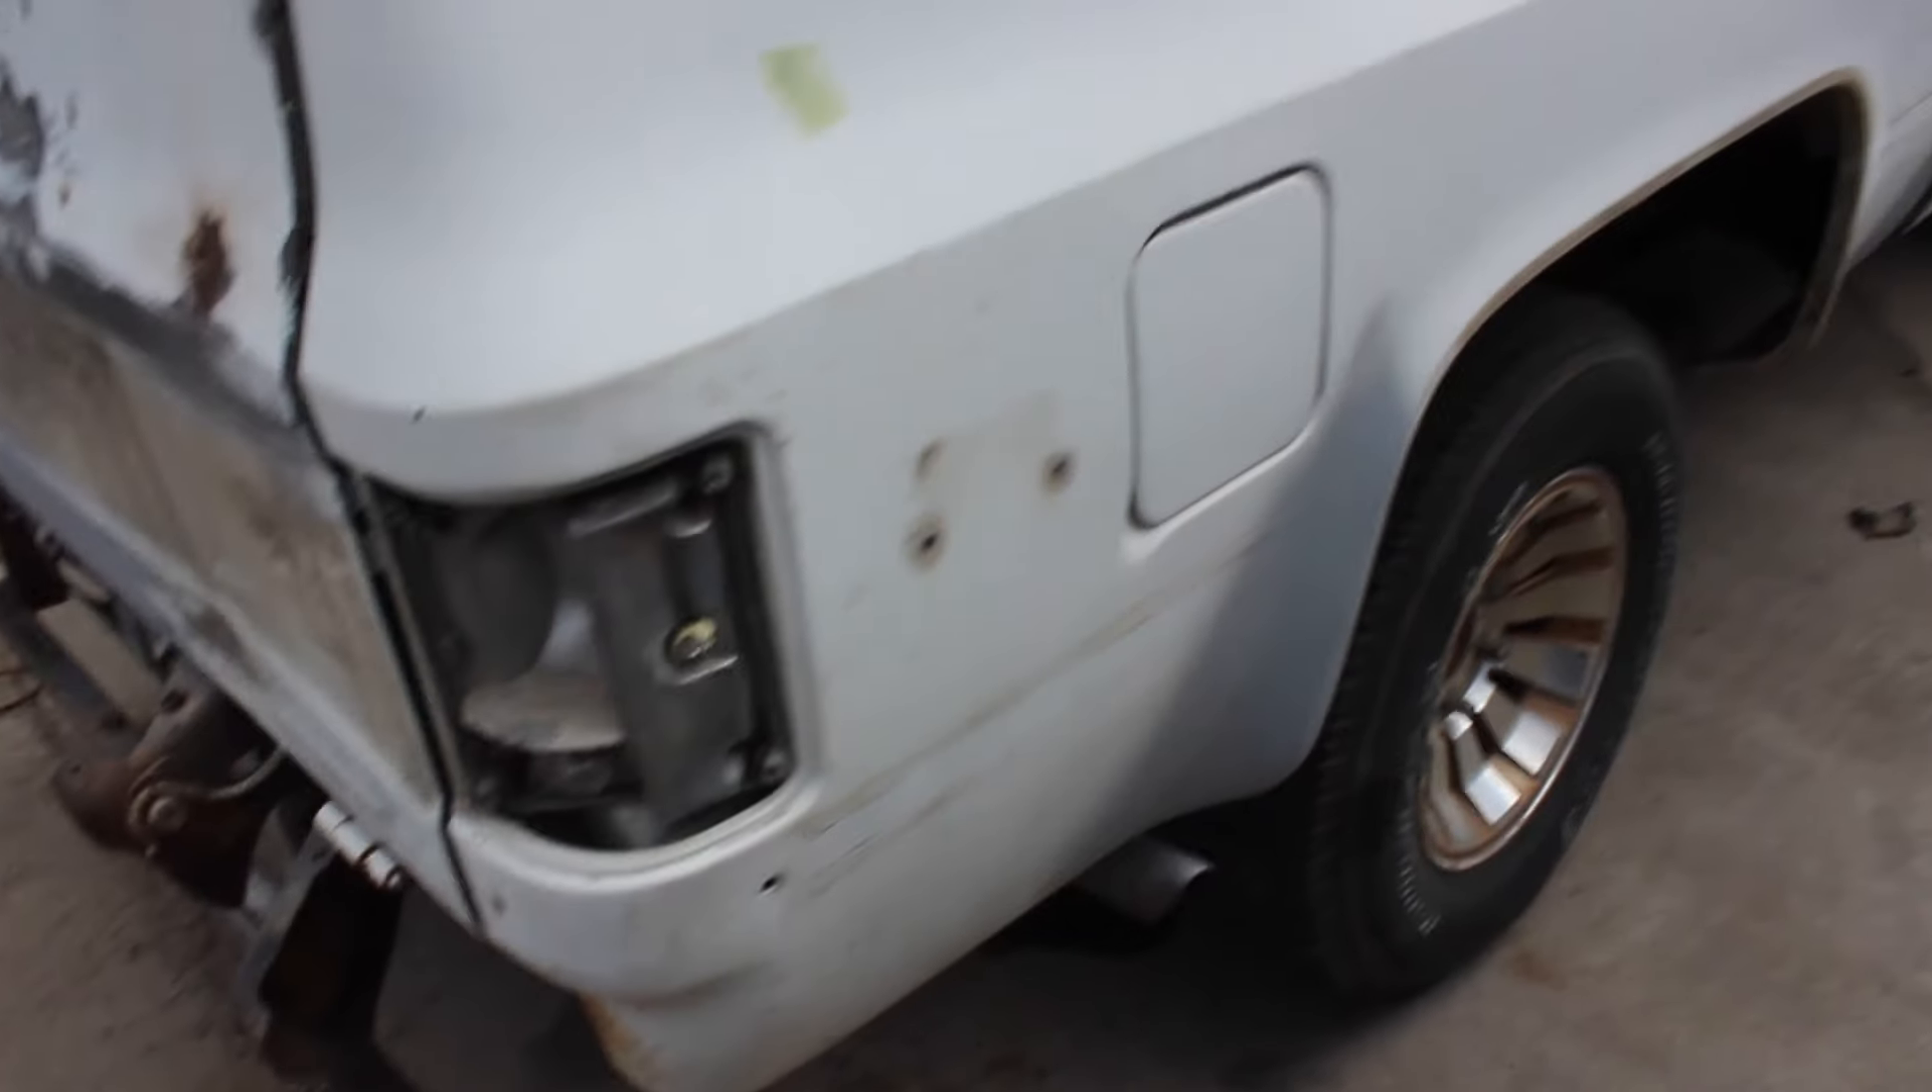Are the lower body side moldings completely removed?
Yes.